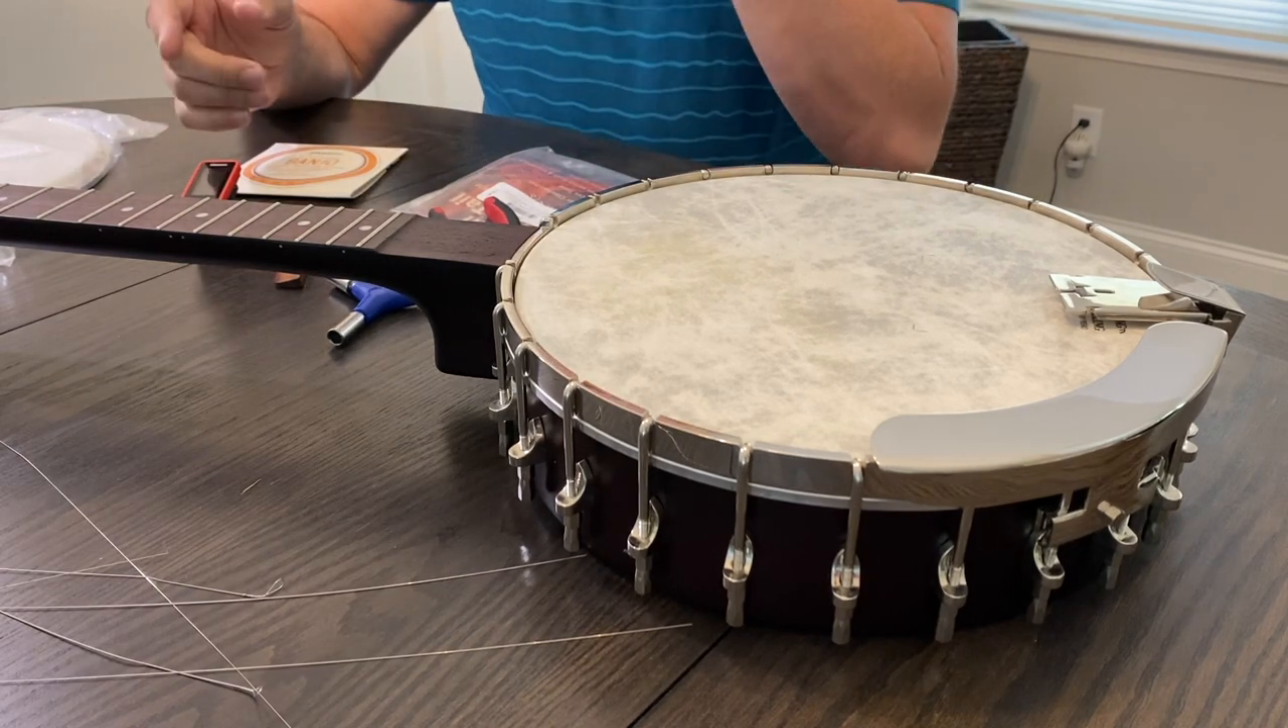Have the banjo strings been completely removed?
Yes.